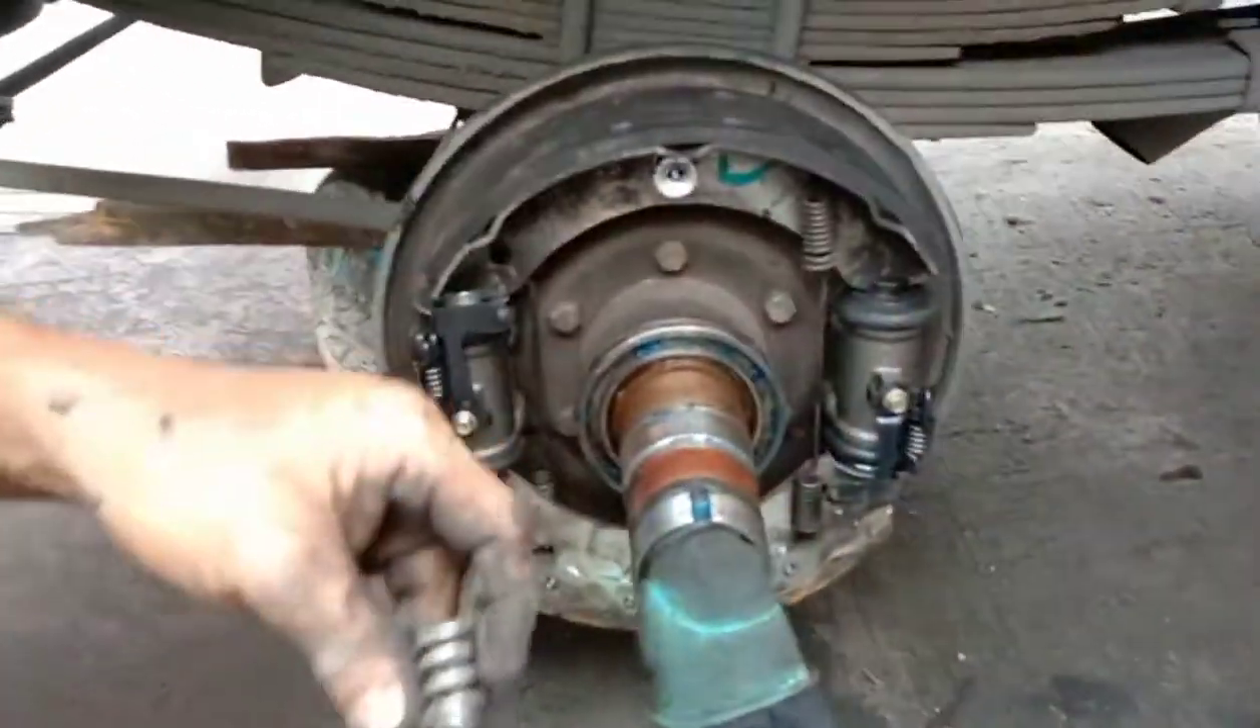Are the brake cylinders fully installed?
Yes.